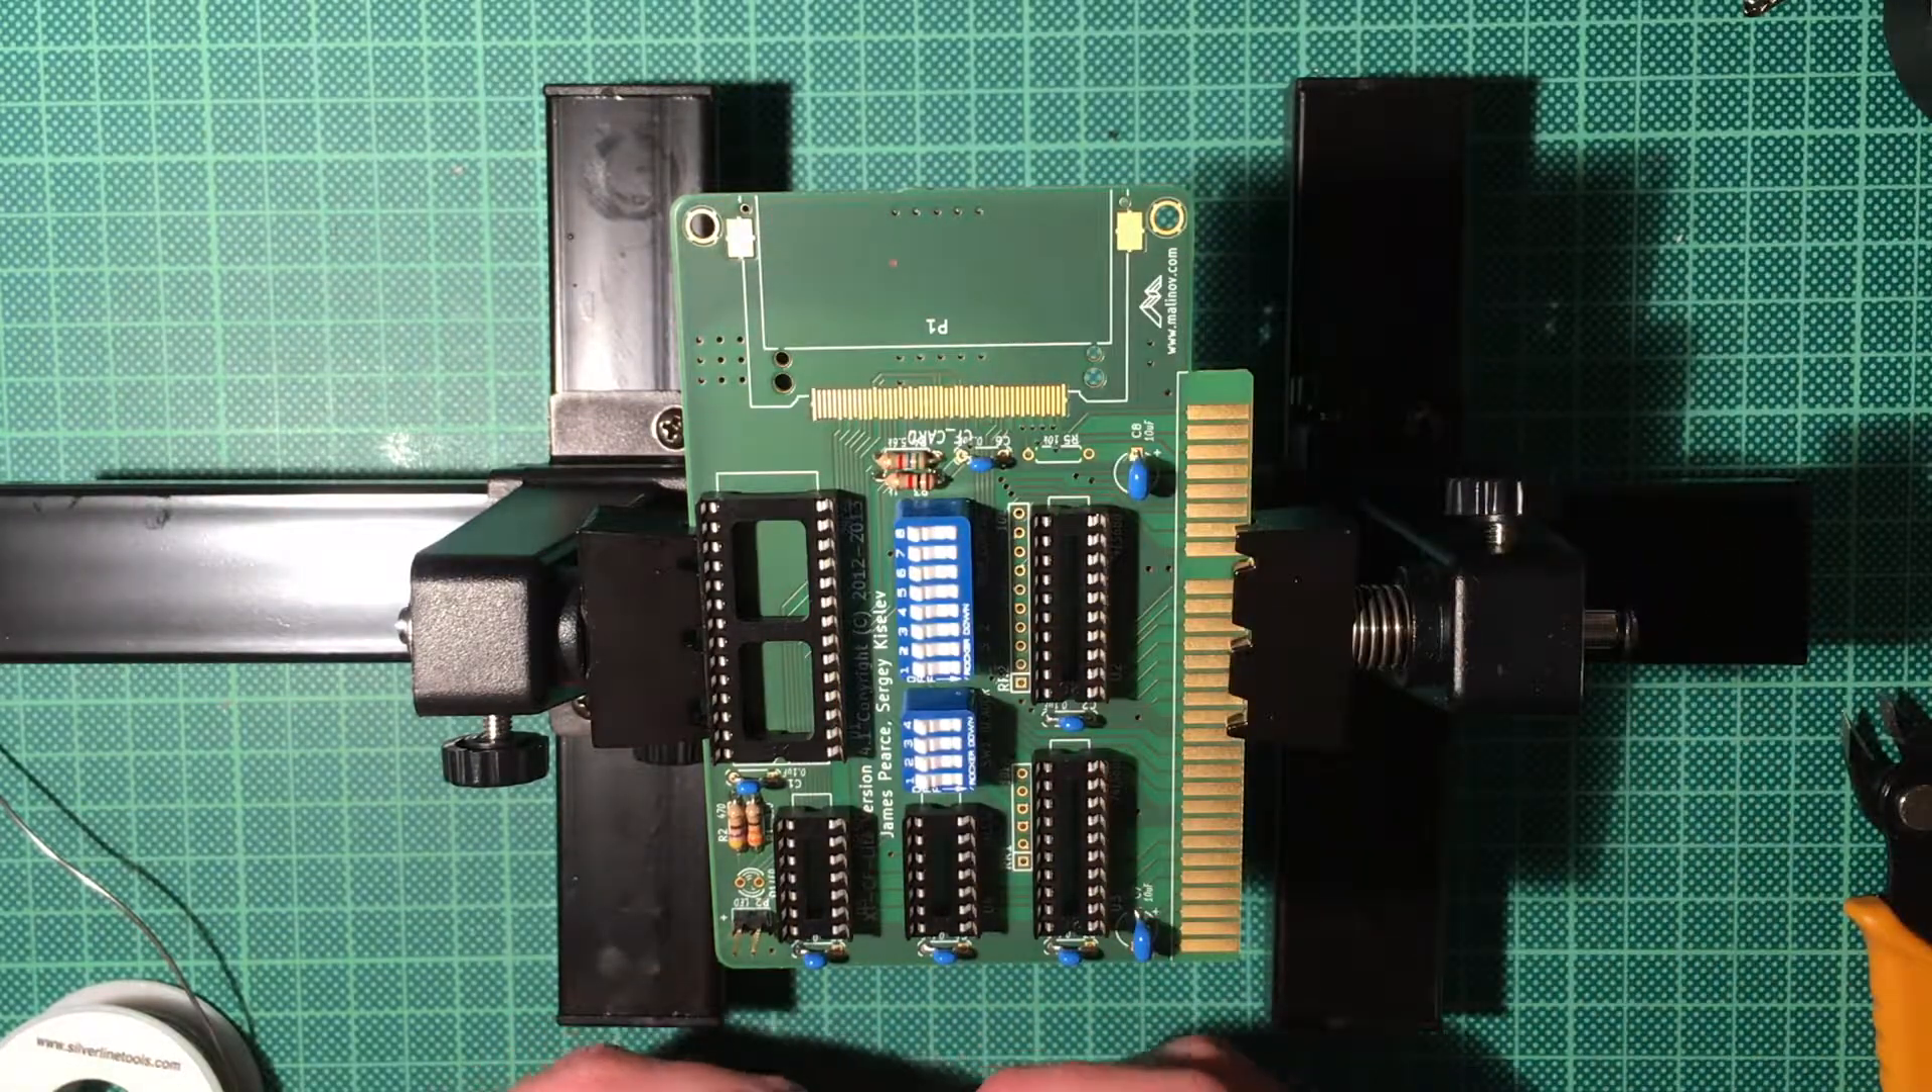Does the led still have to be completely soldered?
Yes.